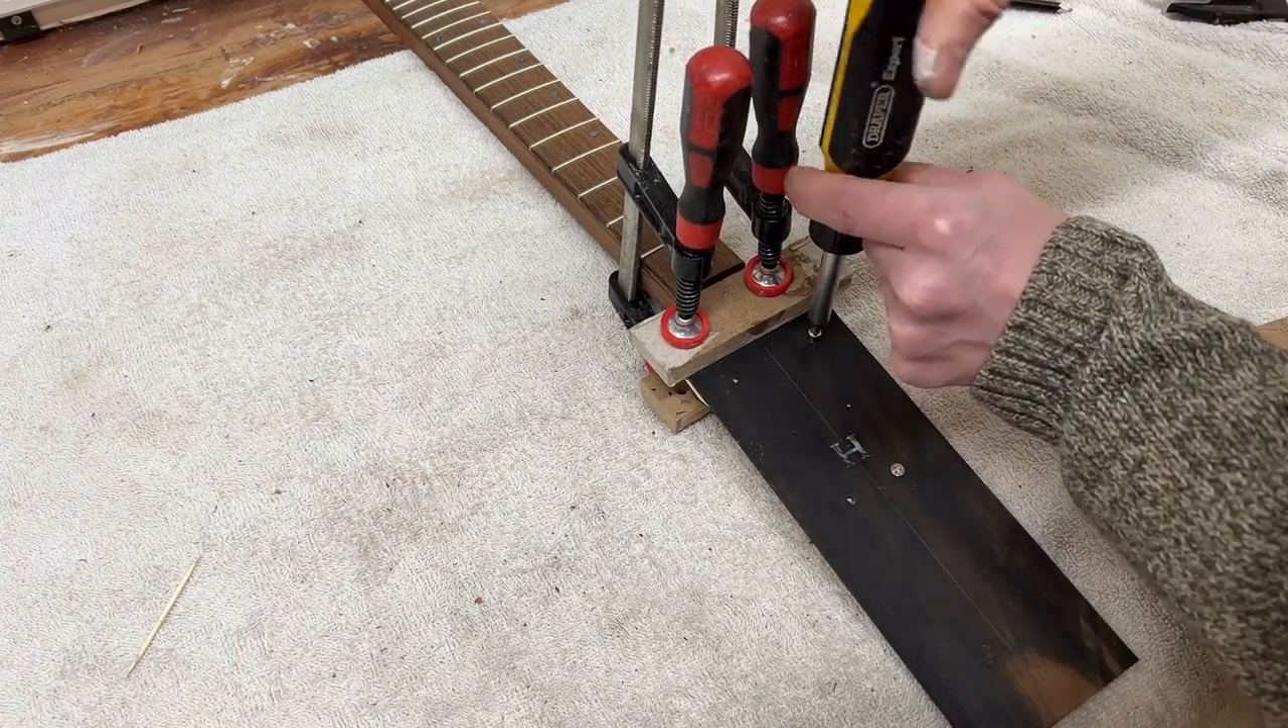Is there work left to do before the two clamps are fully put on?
No.